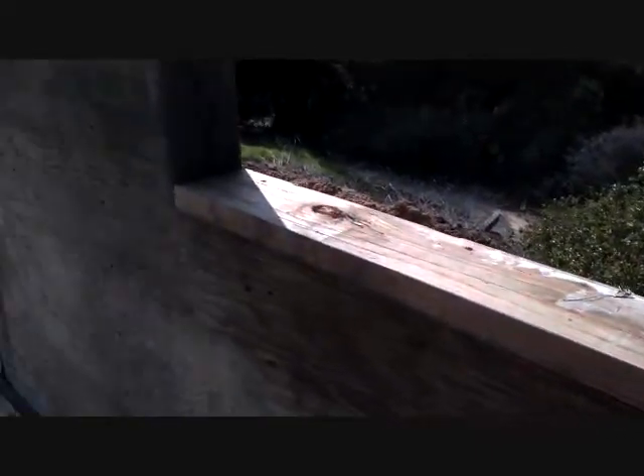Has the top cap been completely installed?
Yes.